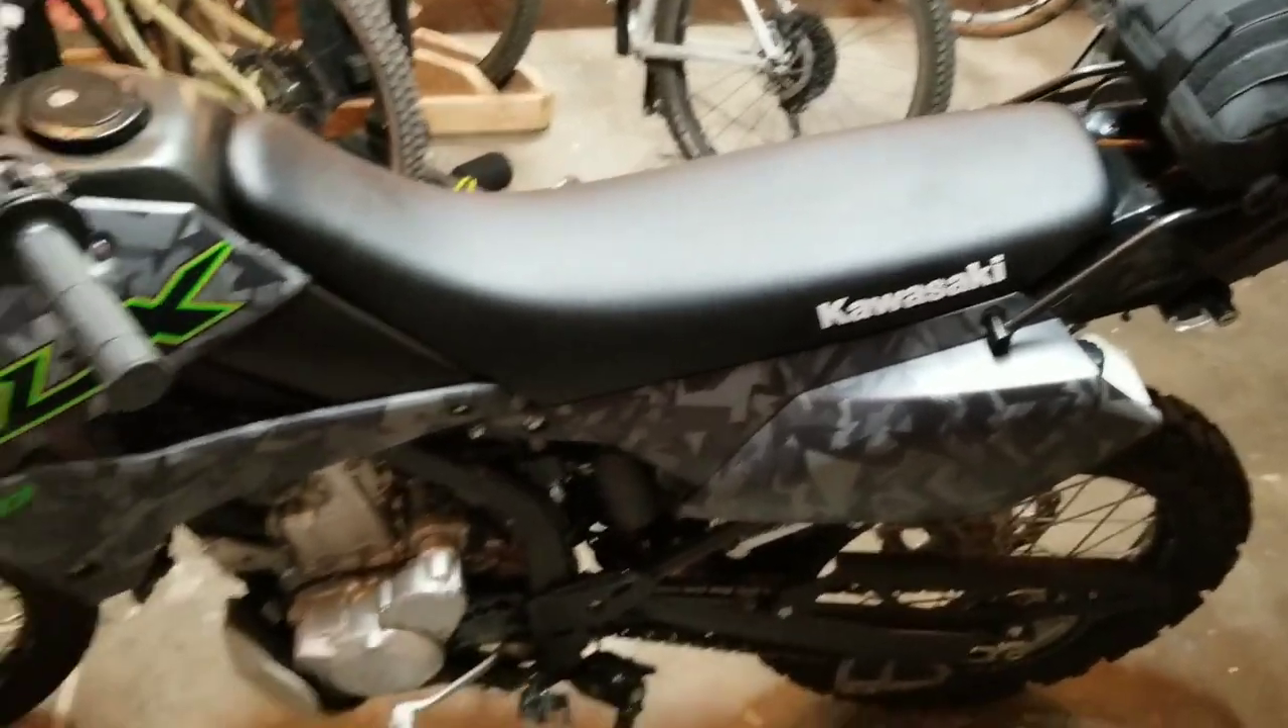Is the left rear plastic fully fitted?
Yes.